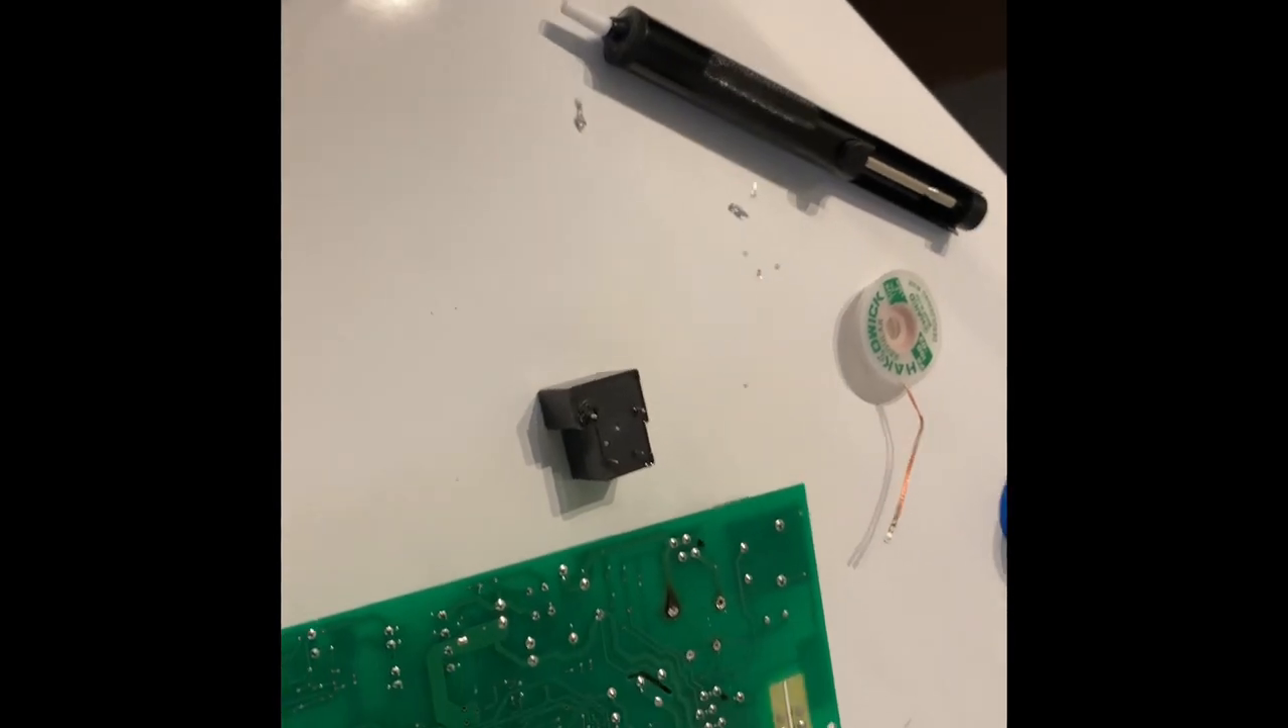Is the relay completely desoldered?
Yes.